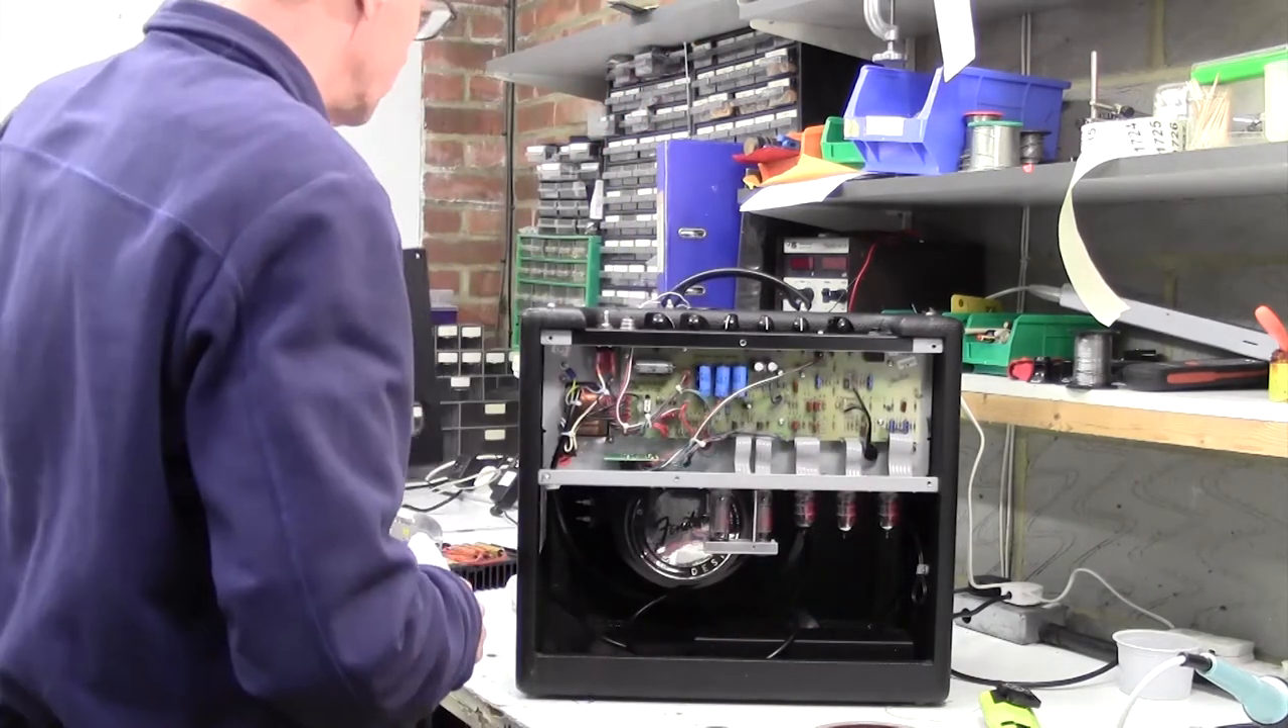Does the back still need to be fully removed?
No.